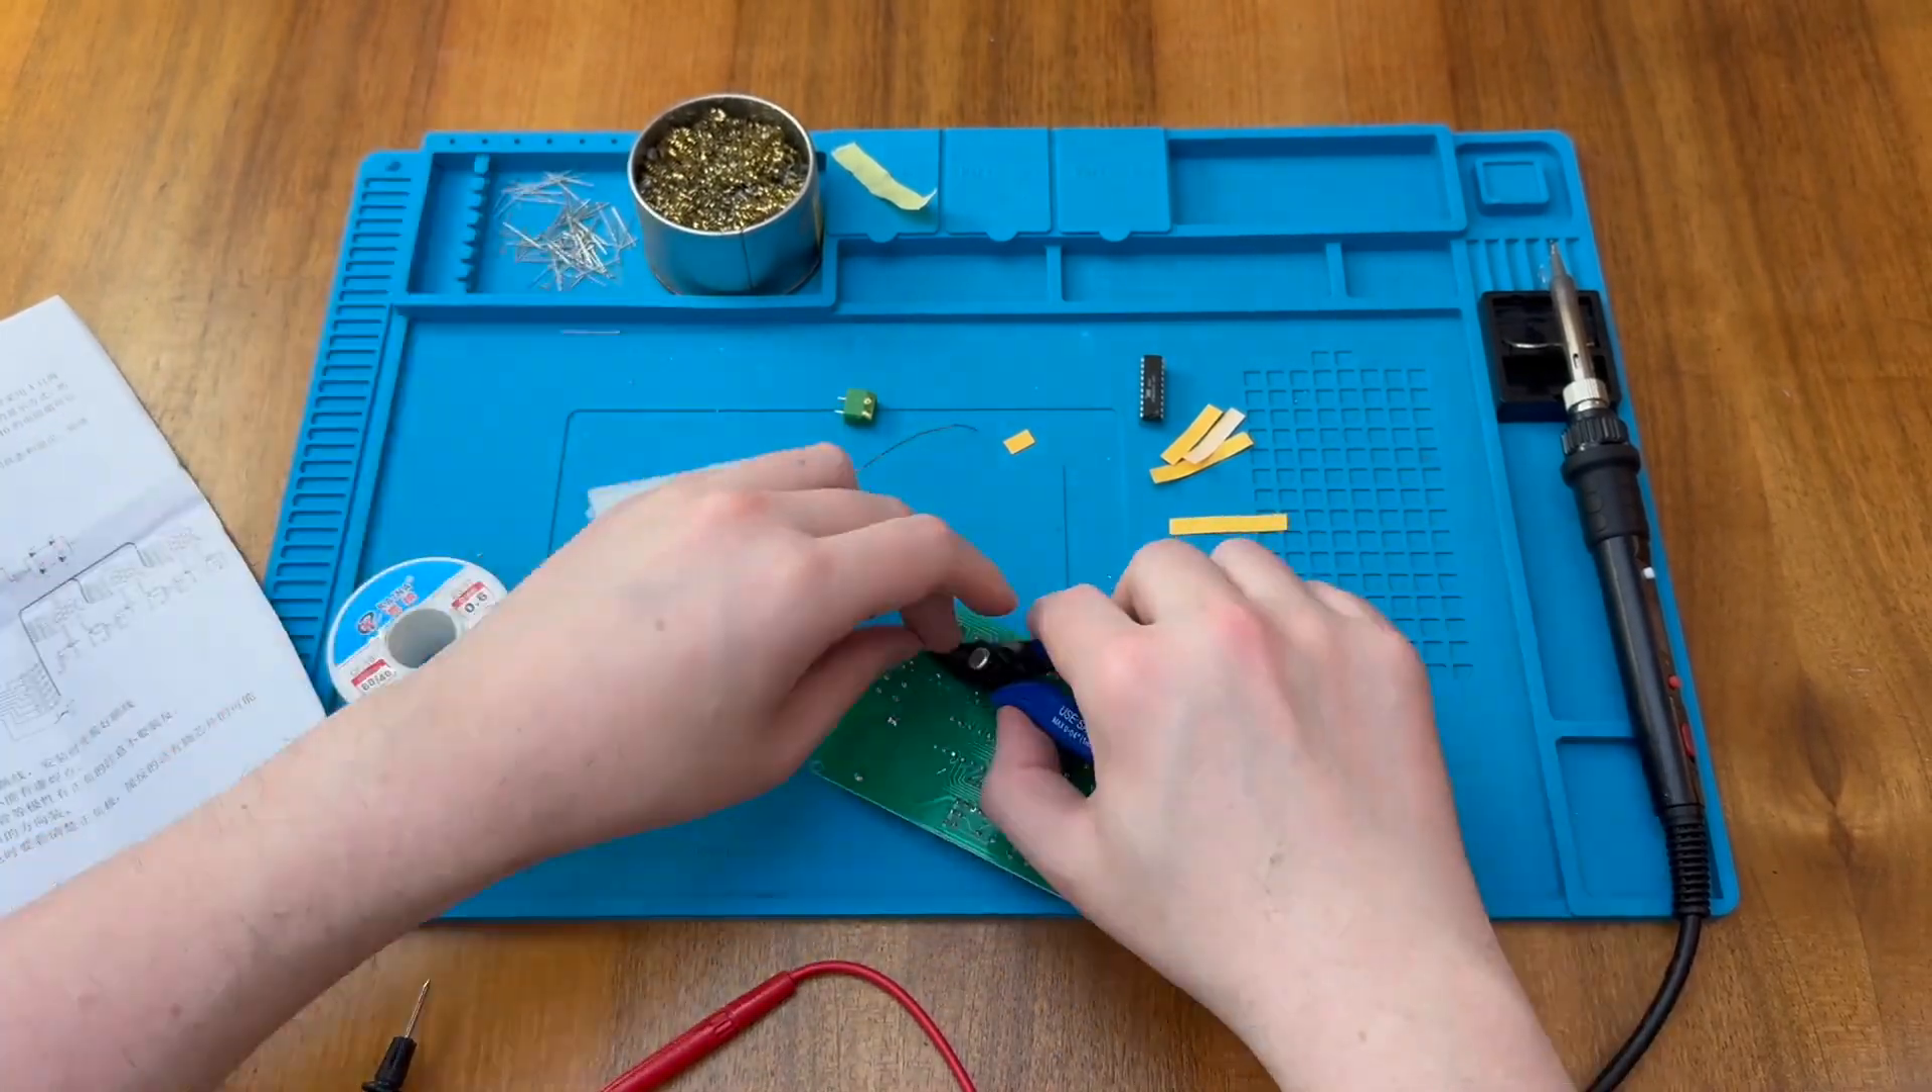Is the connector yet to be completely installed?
Yes.